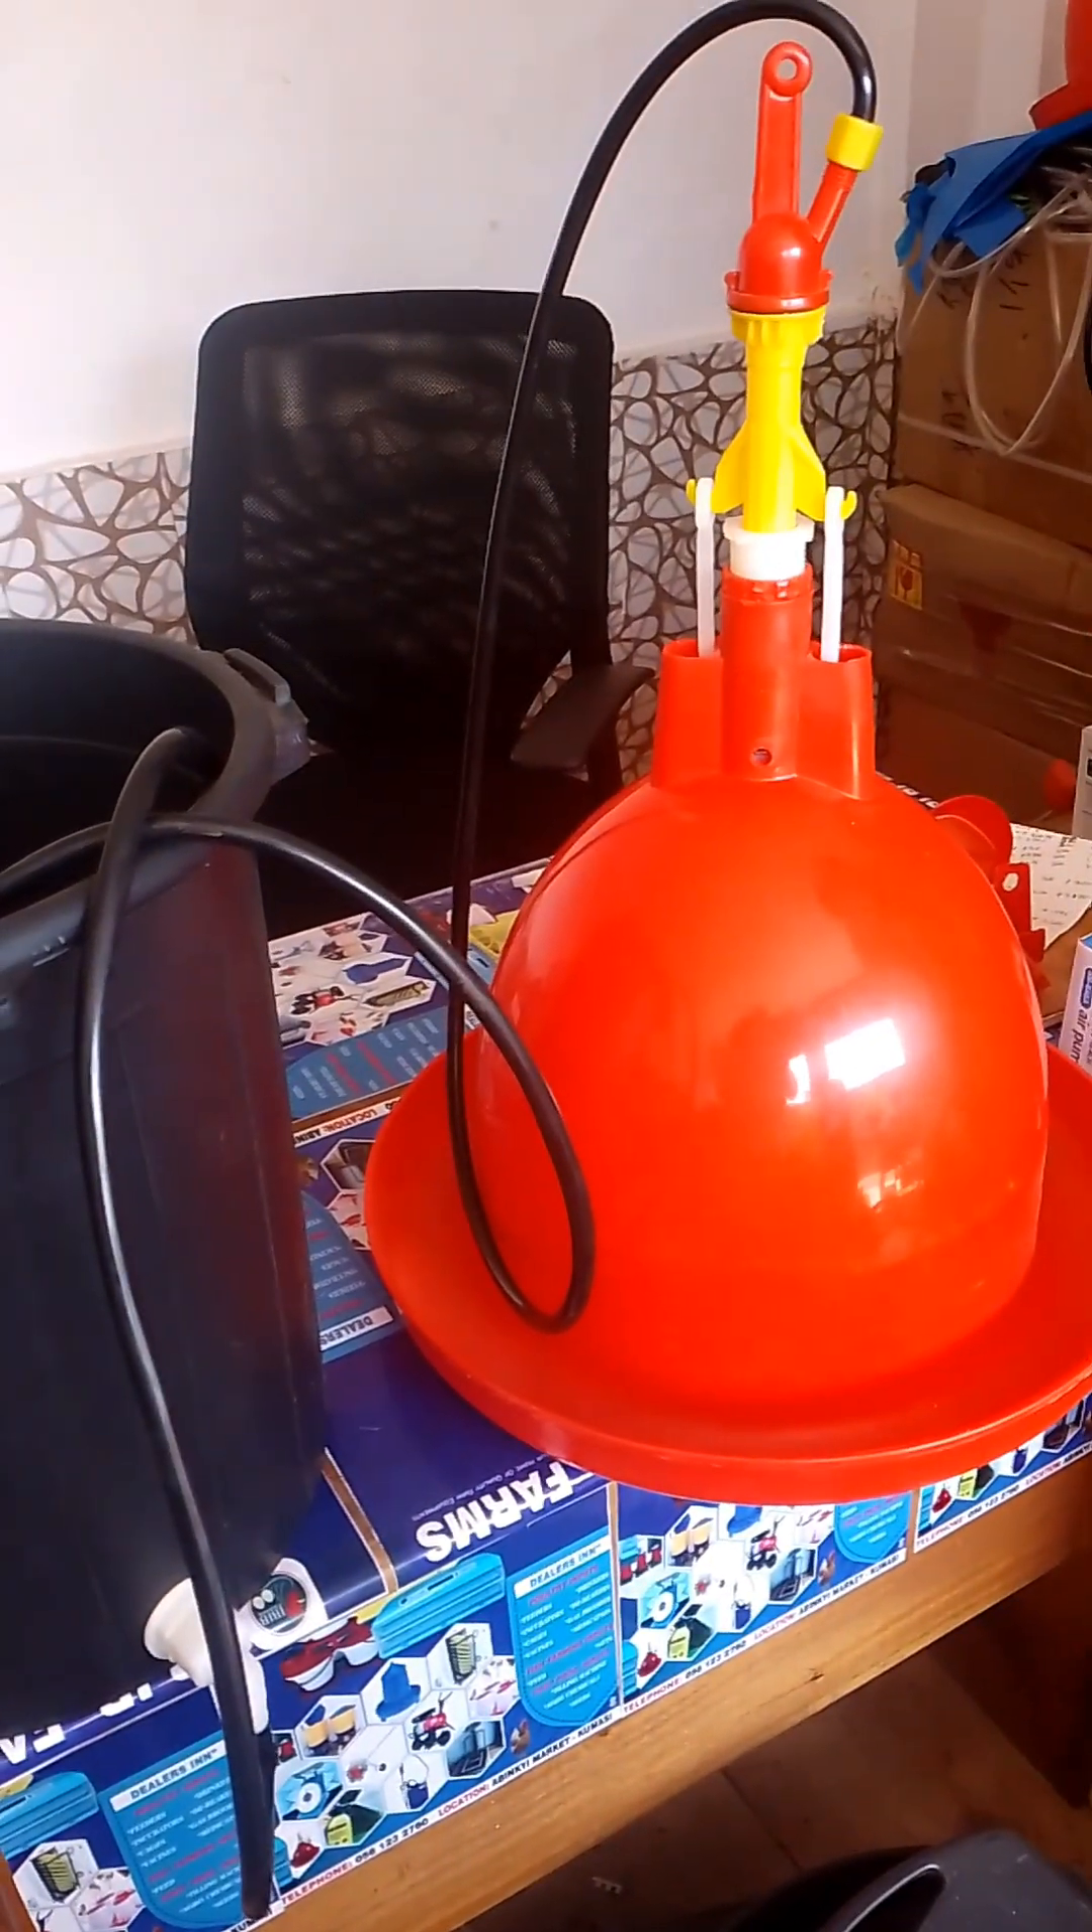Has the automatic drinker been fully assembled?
Yes.